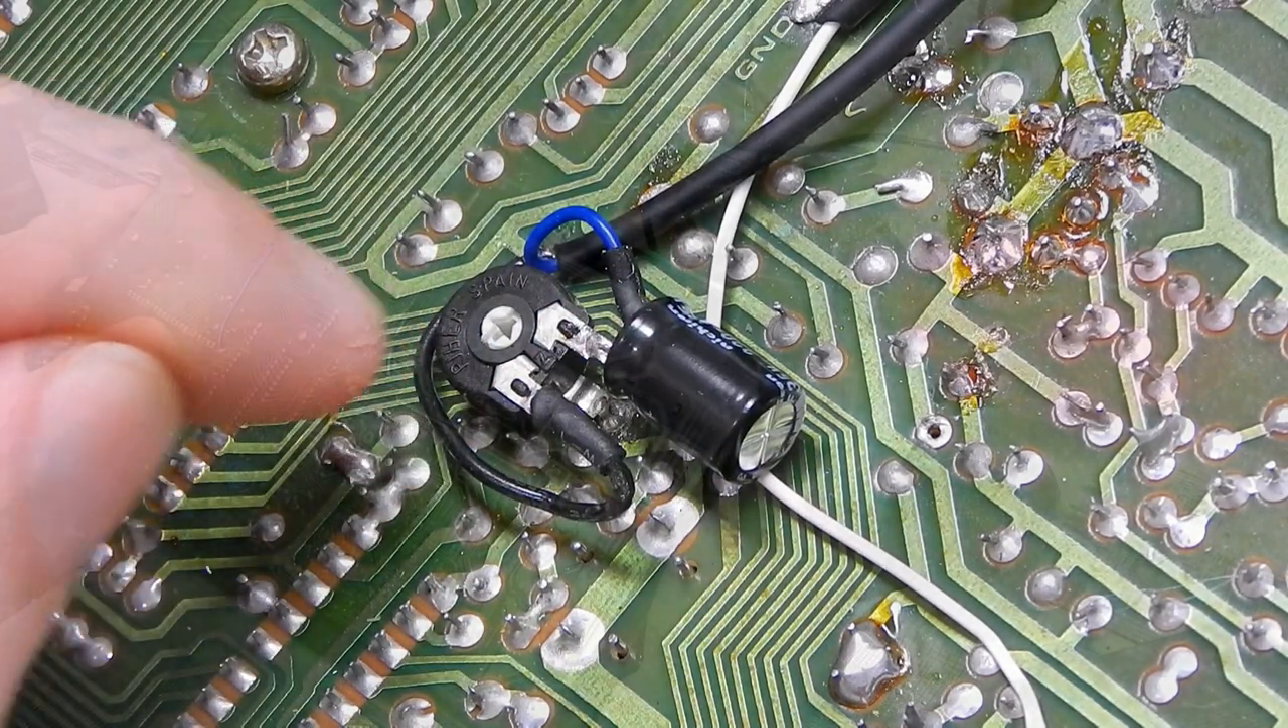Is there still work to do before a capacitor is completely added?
No.